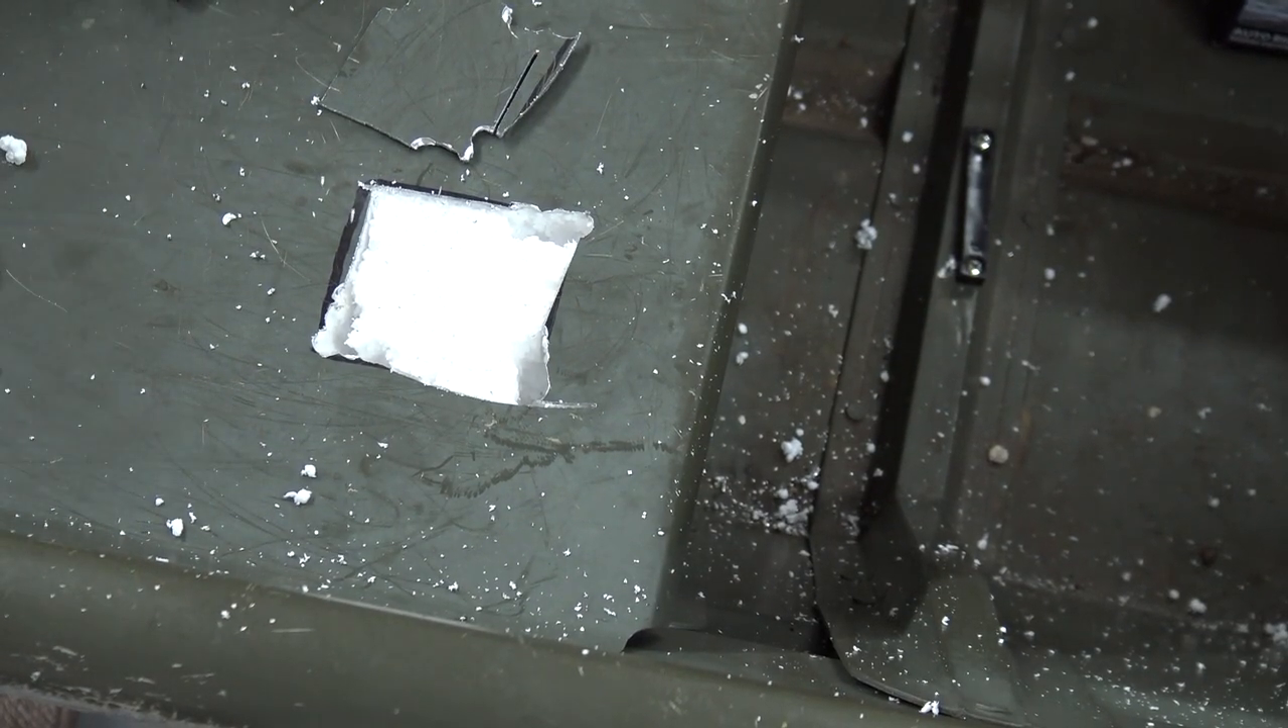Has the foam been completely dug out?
No.